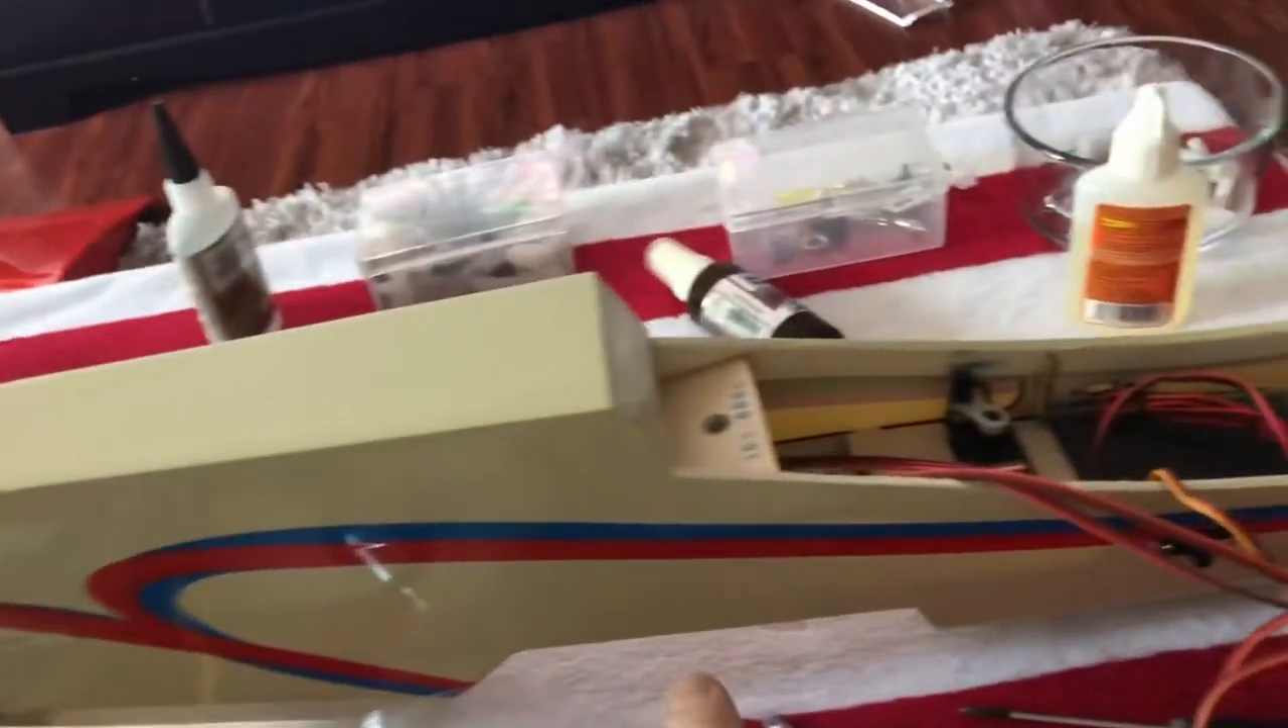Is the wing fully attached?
No.